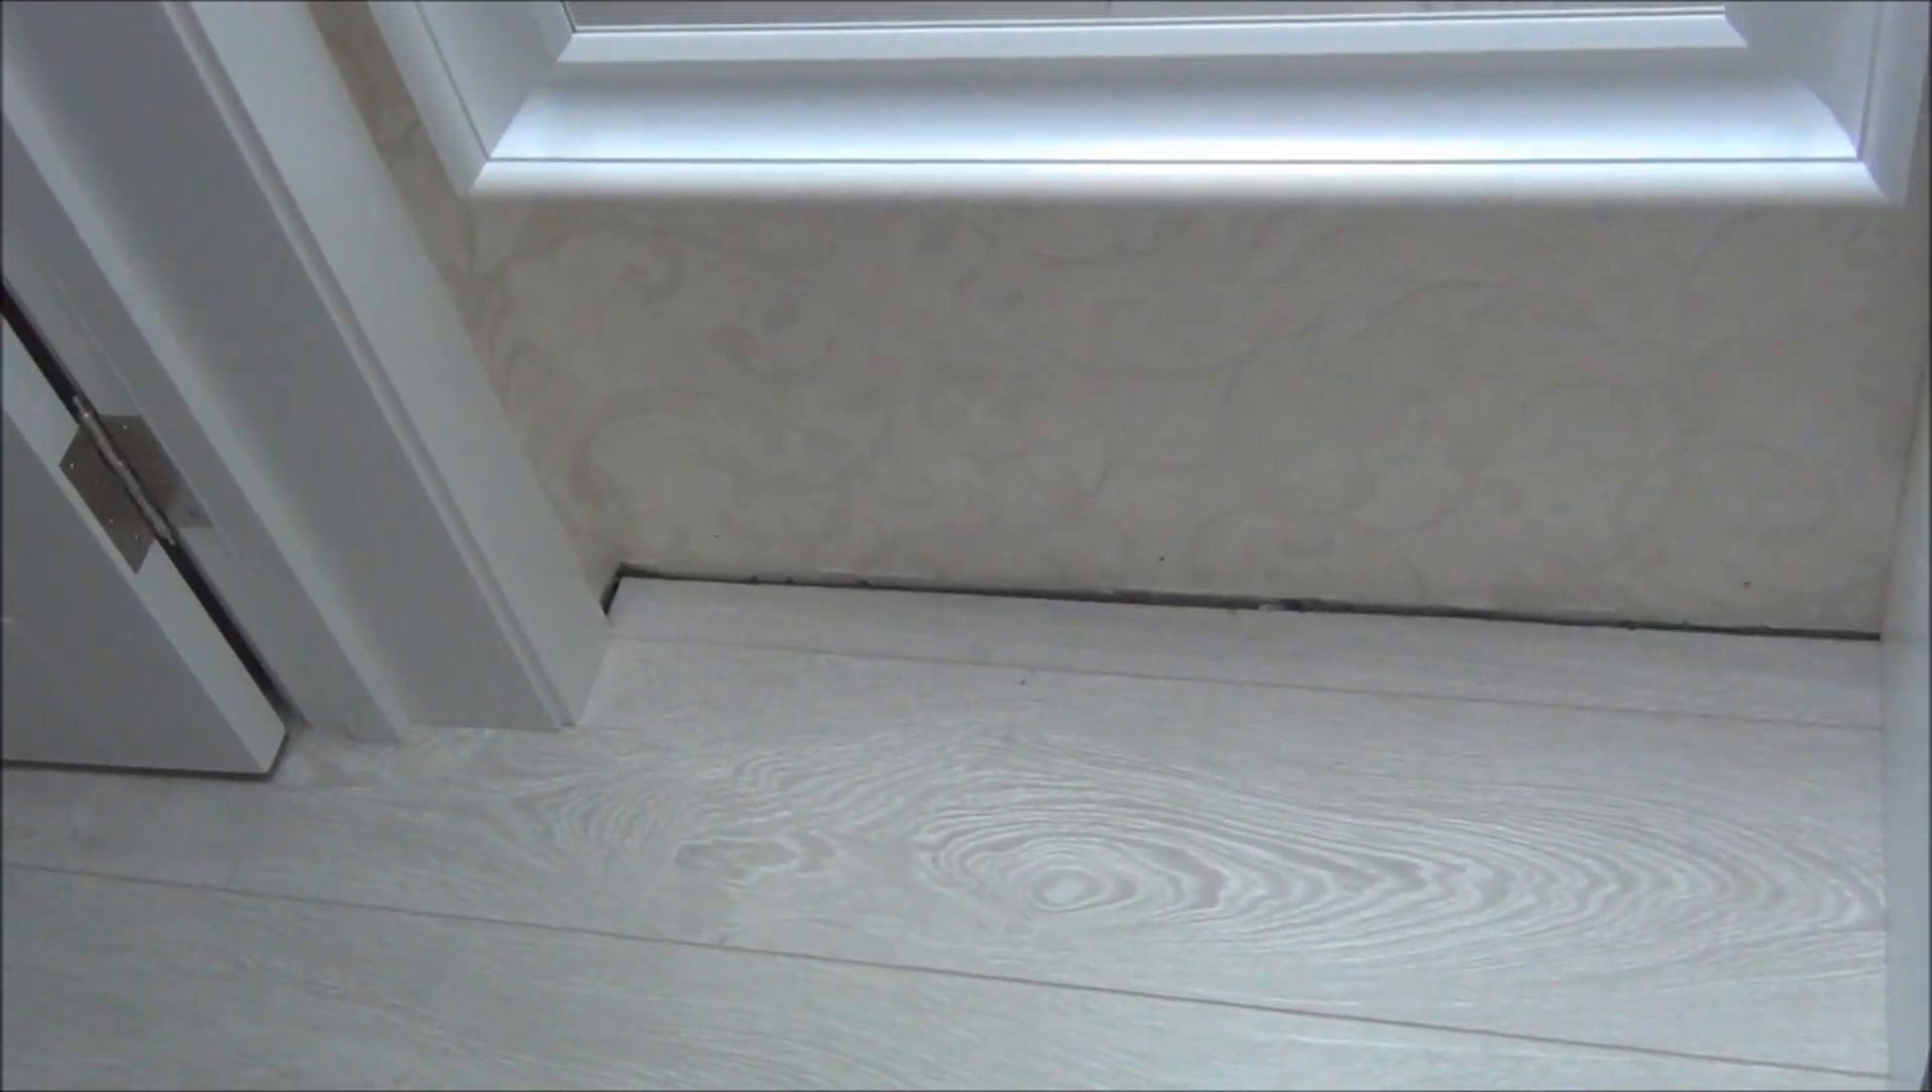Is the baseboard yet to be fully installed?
Yes.